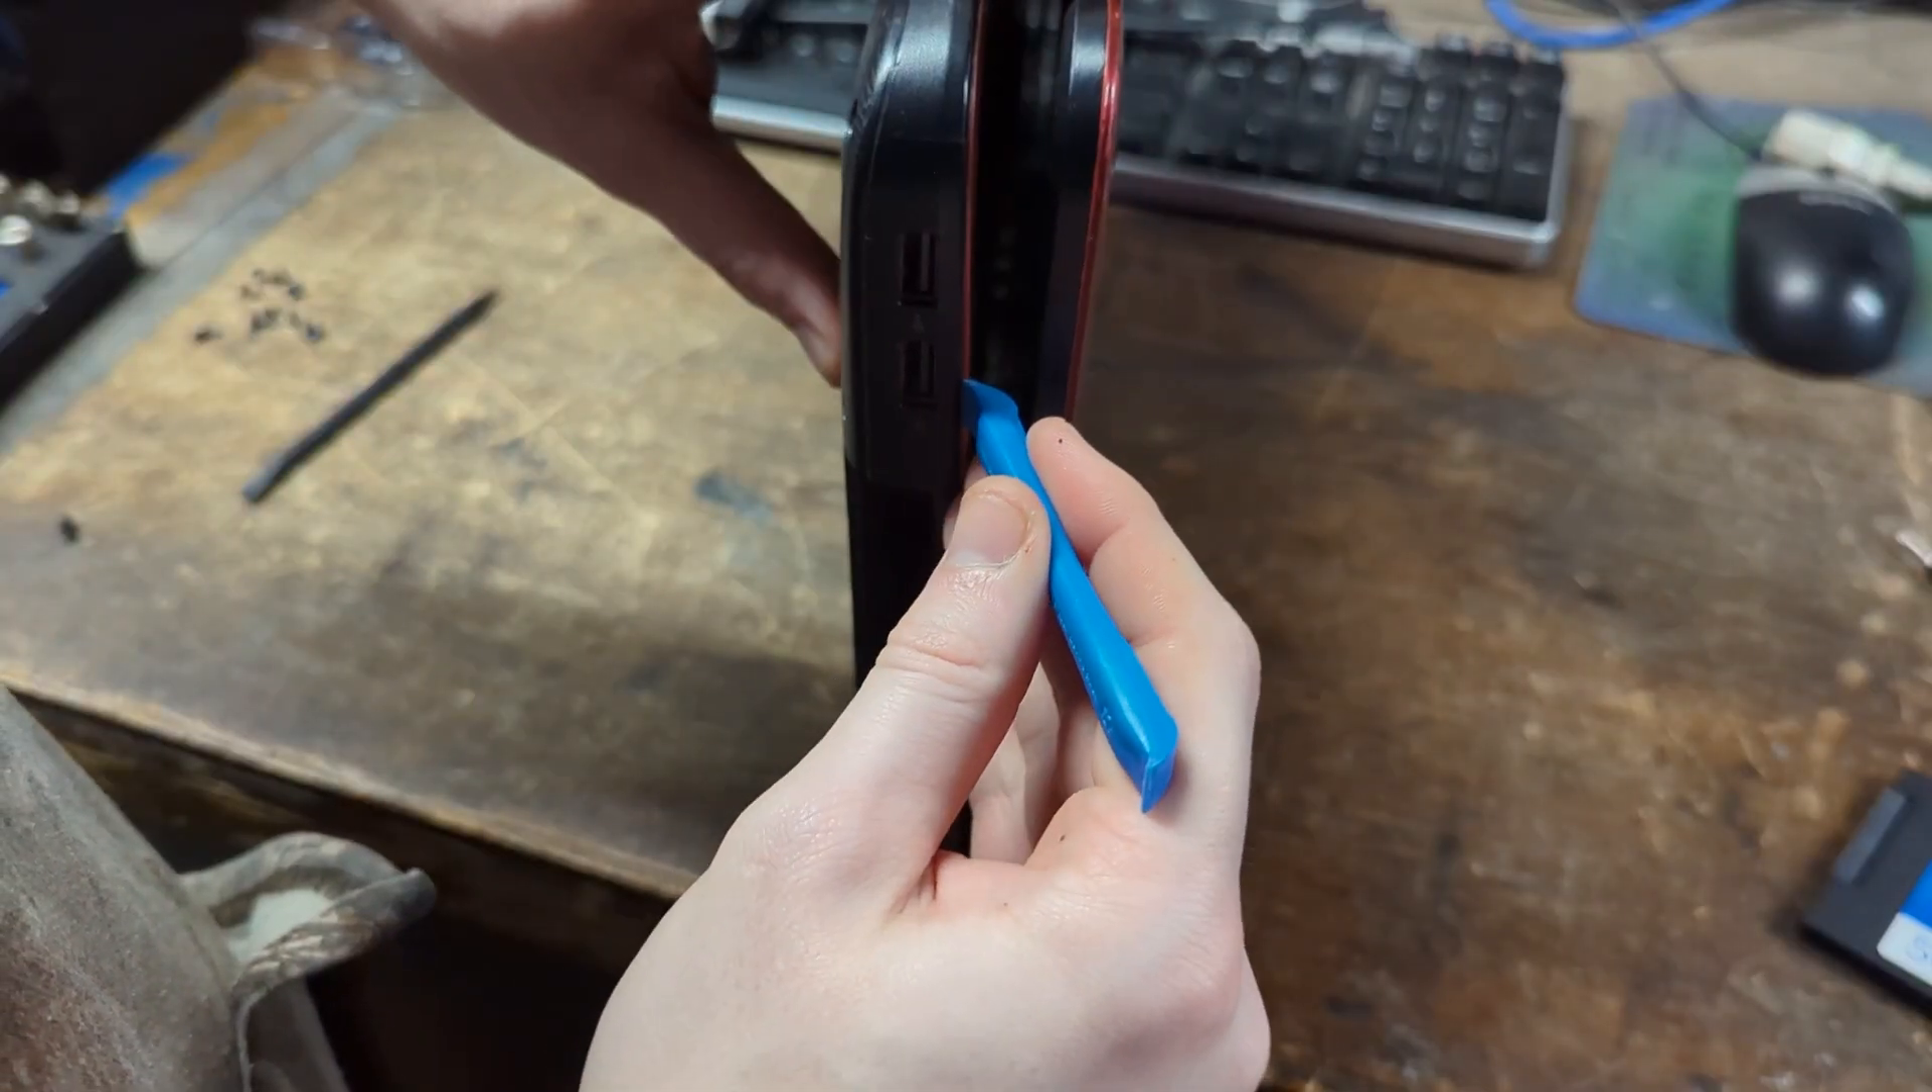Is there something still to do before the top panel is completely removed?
Yes.